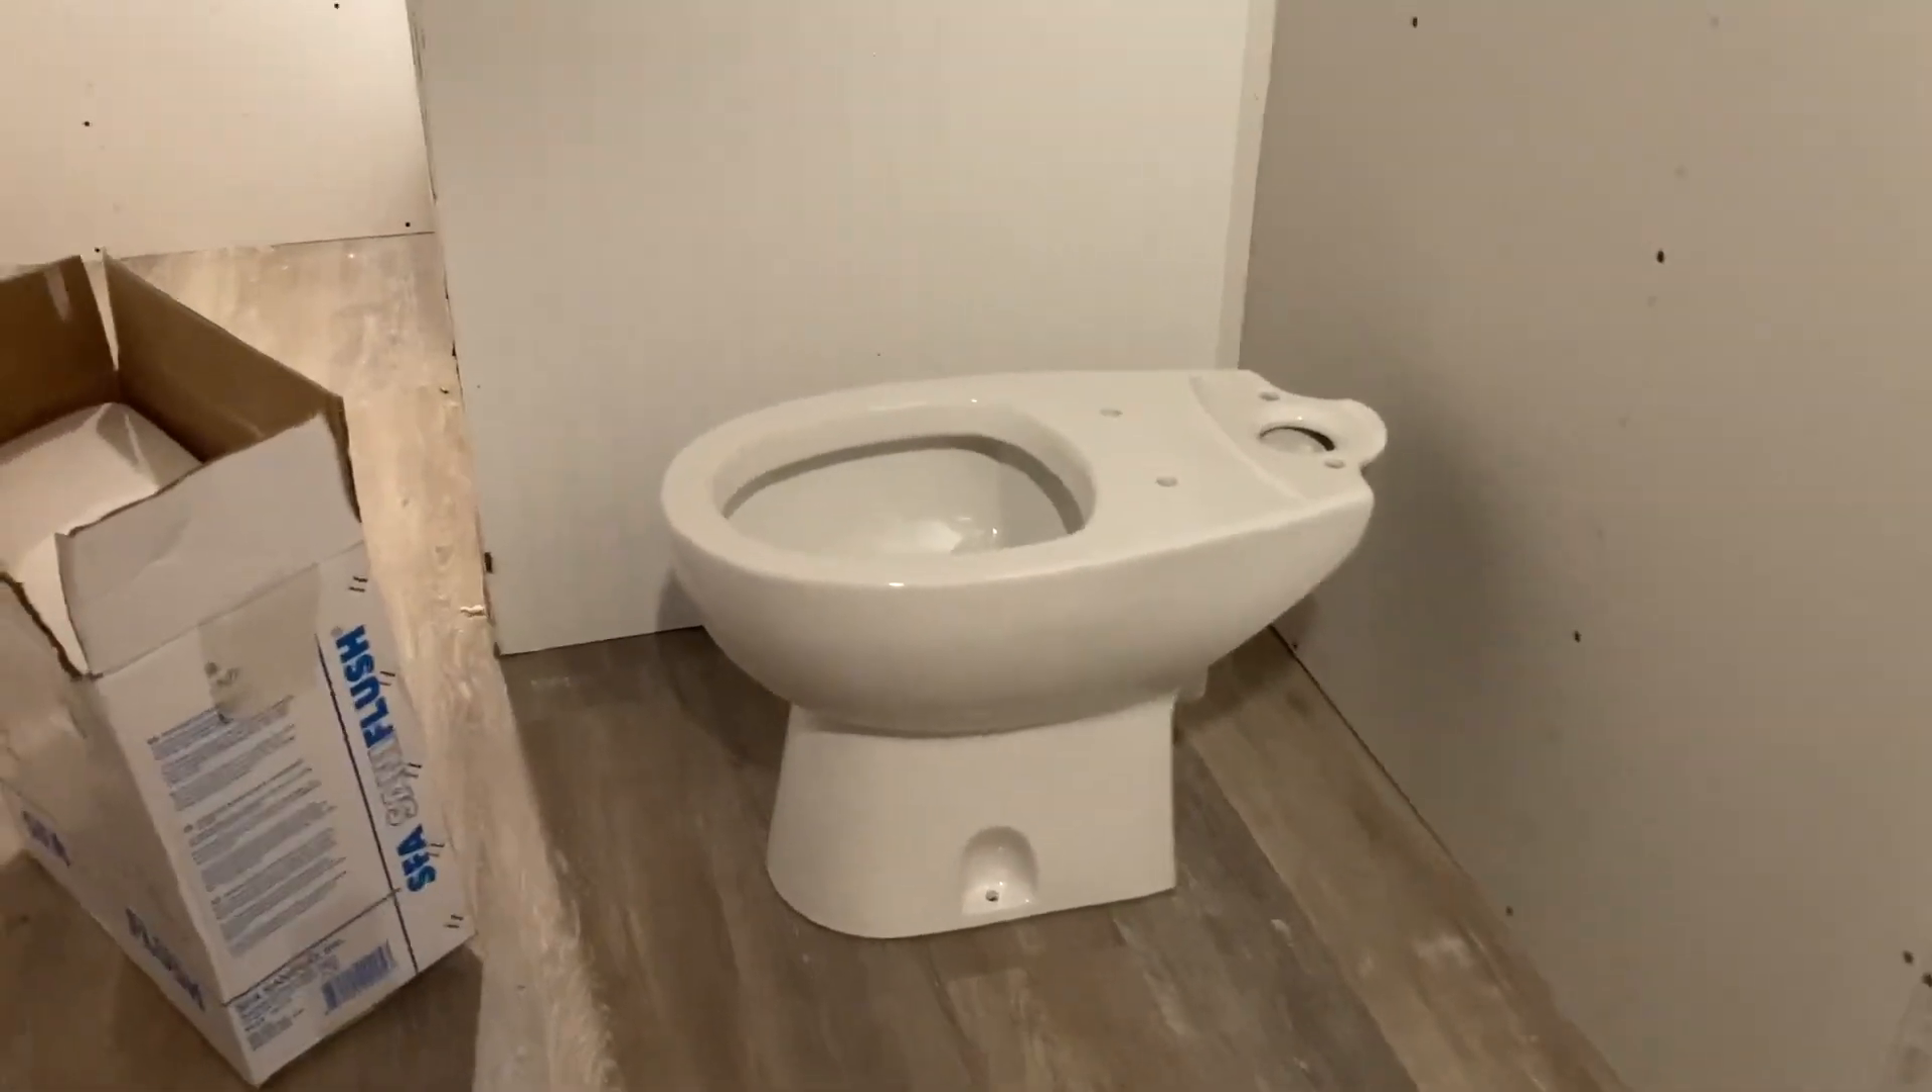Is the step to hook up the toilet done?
No.